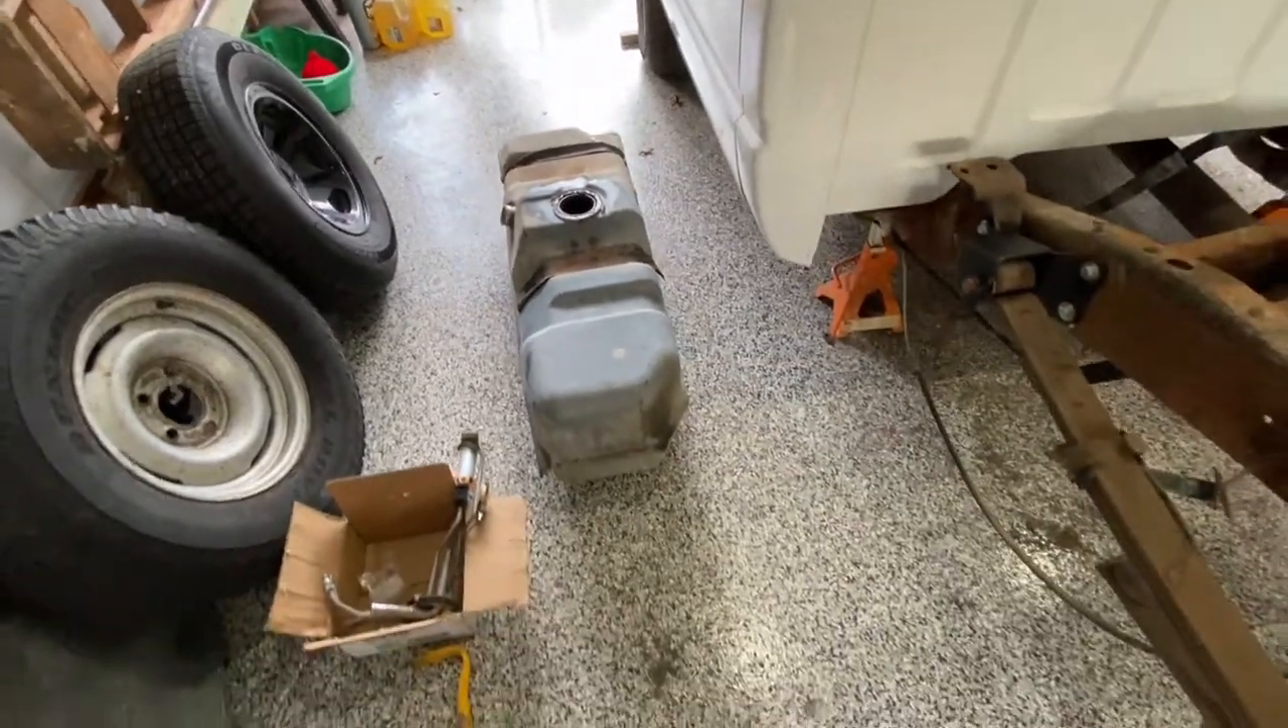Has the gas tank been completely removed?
Yes.